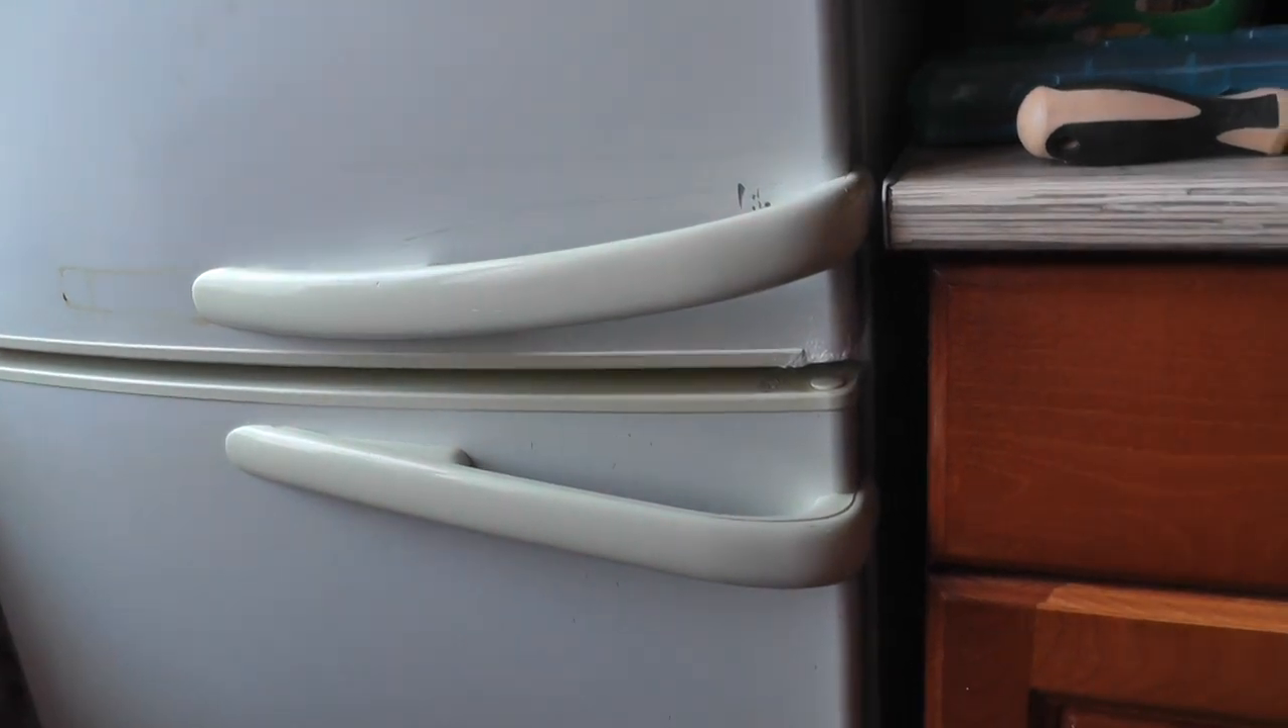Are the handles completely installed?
Yes.